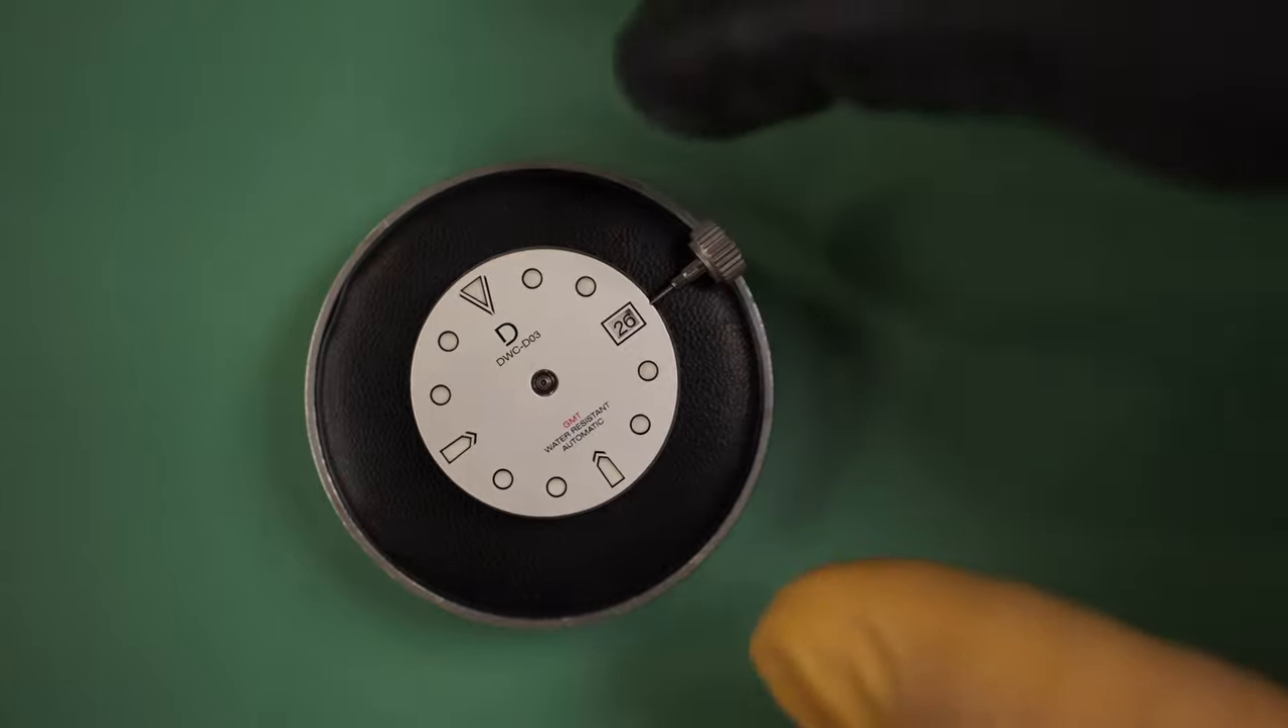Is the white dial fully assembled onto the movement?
Yes.